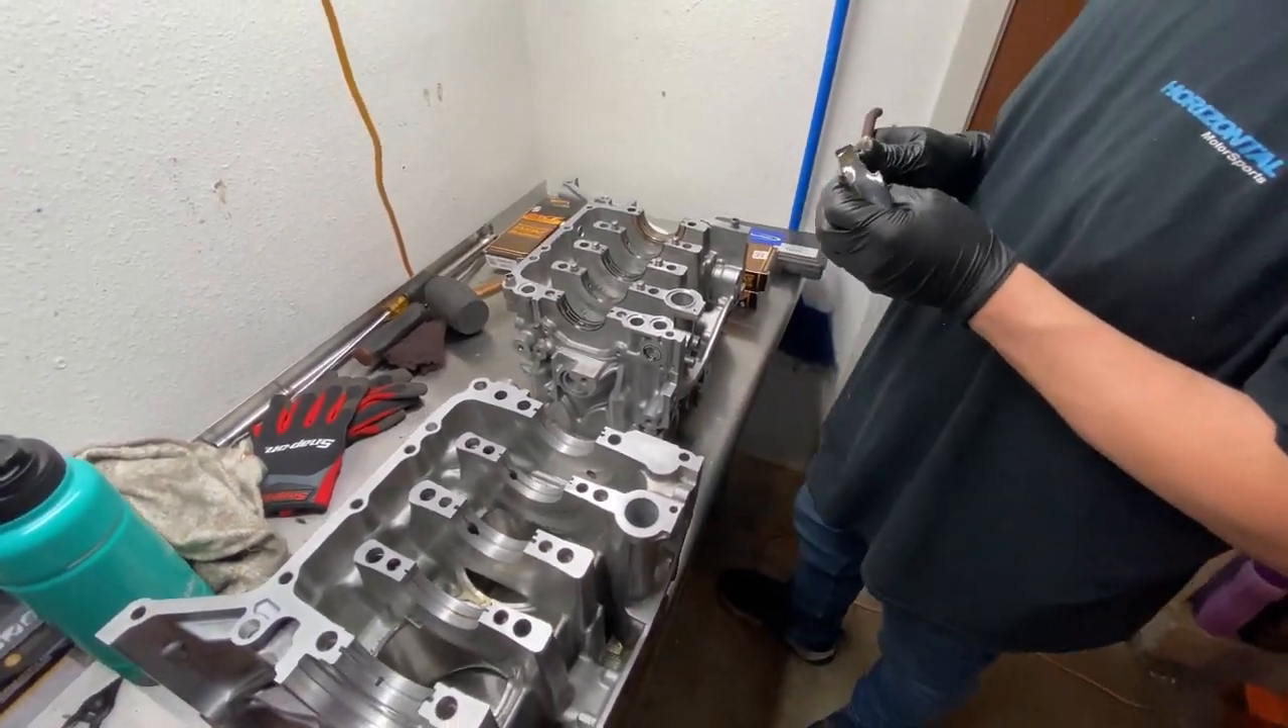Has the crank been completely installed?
No.